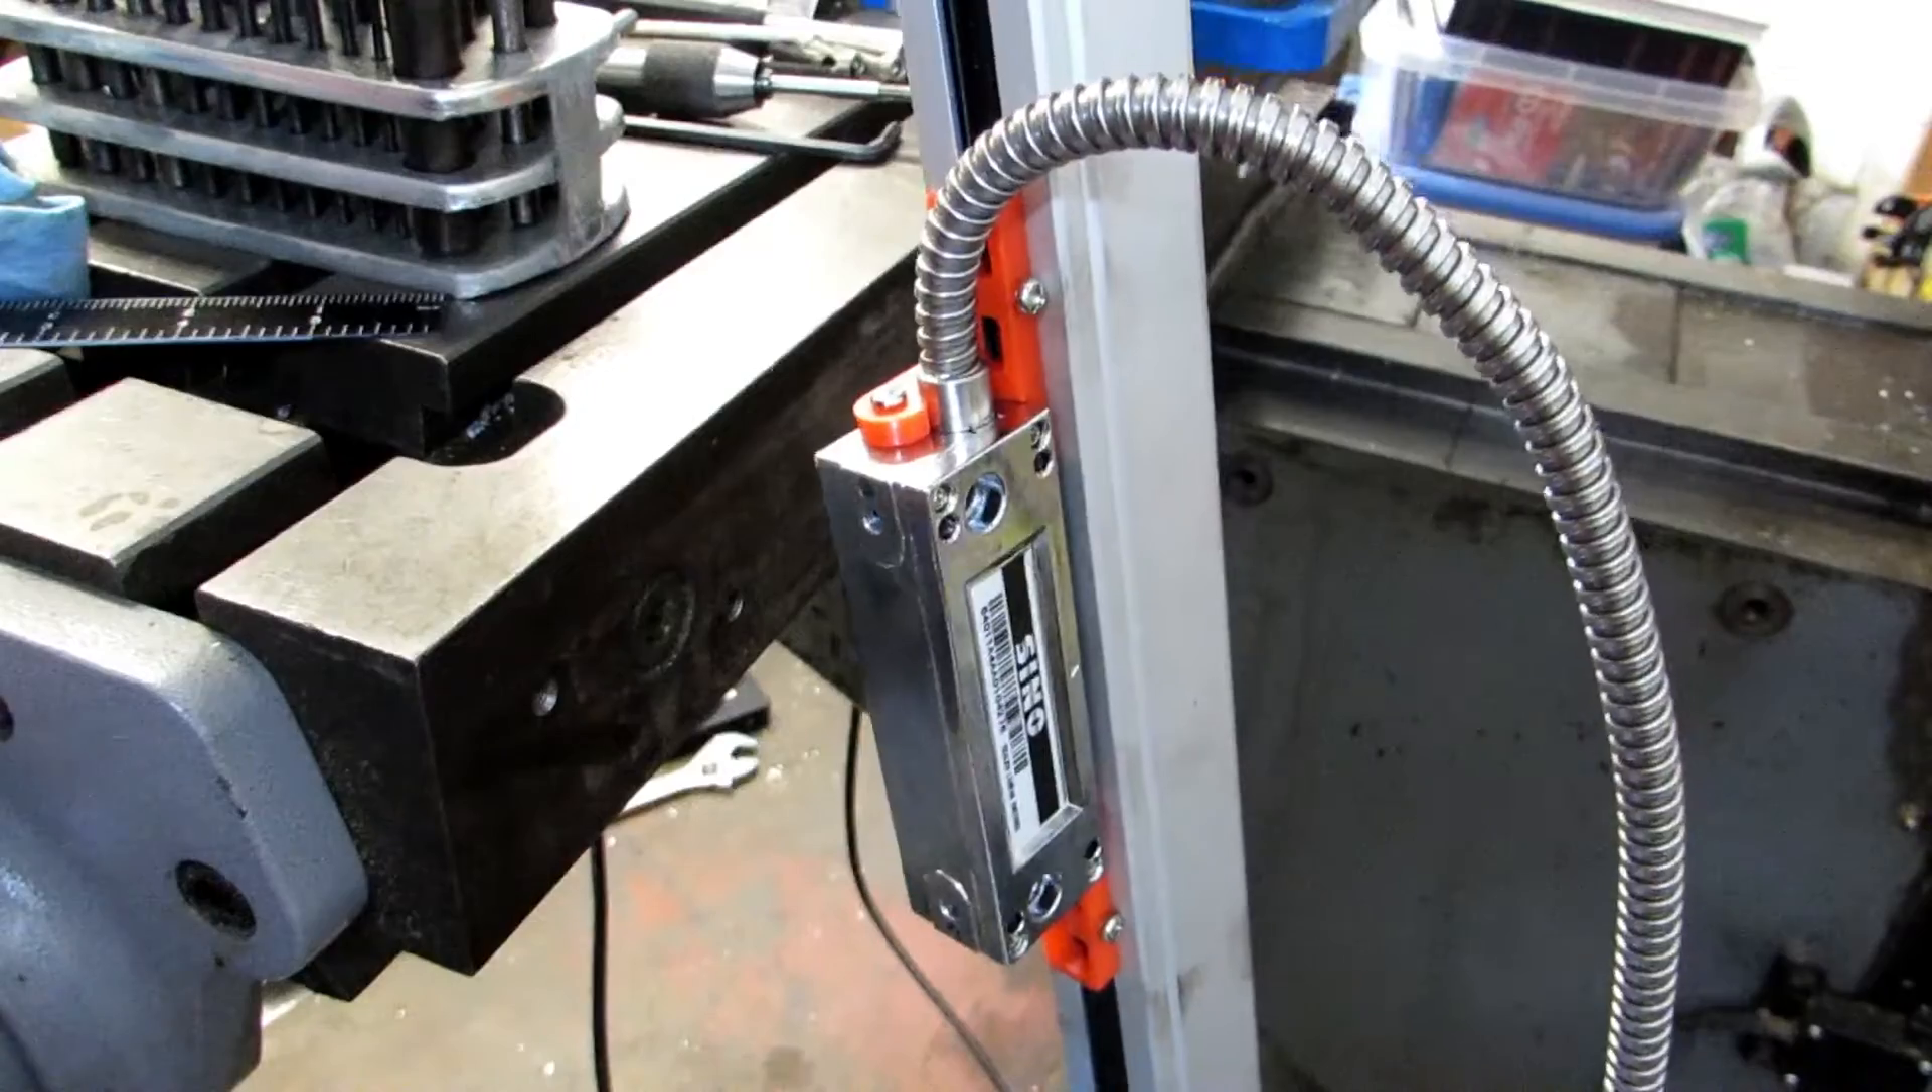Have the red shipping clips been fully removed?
No.